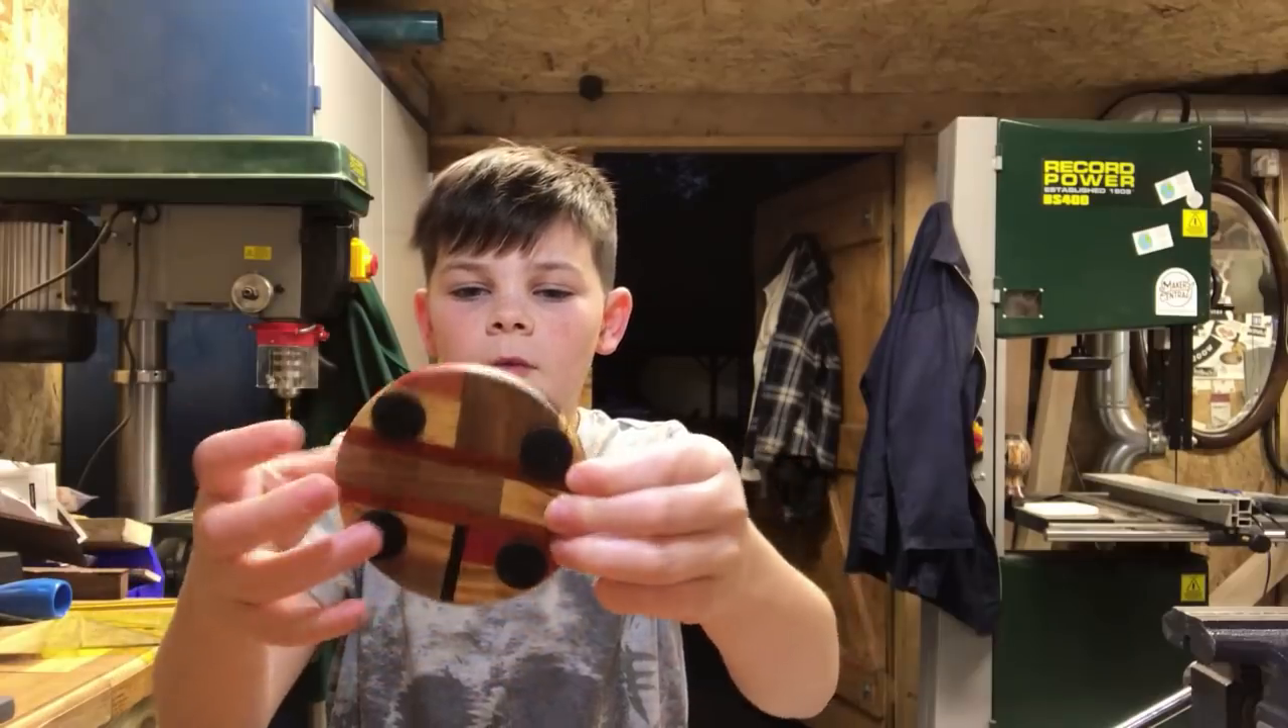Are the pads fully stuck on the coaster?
Yes.